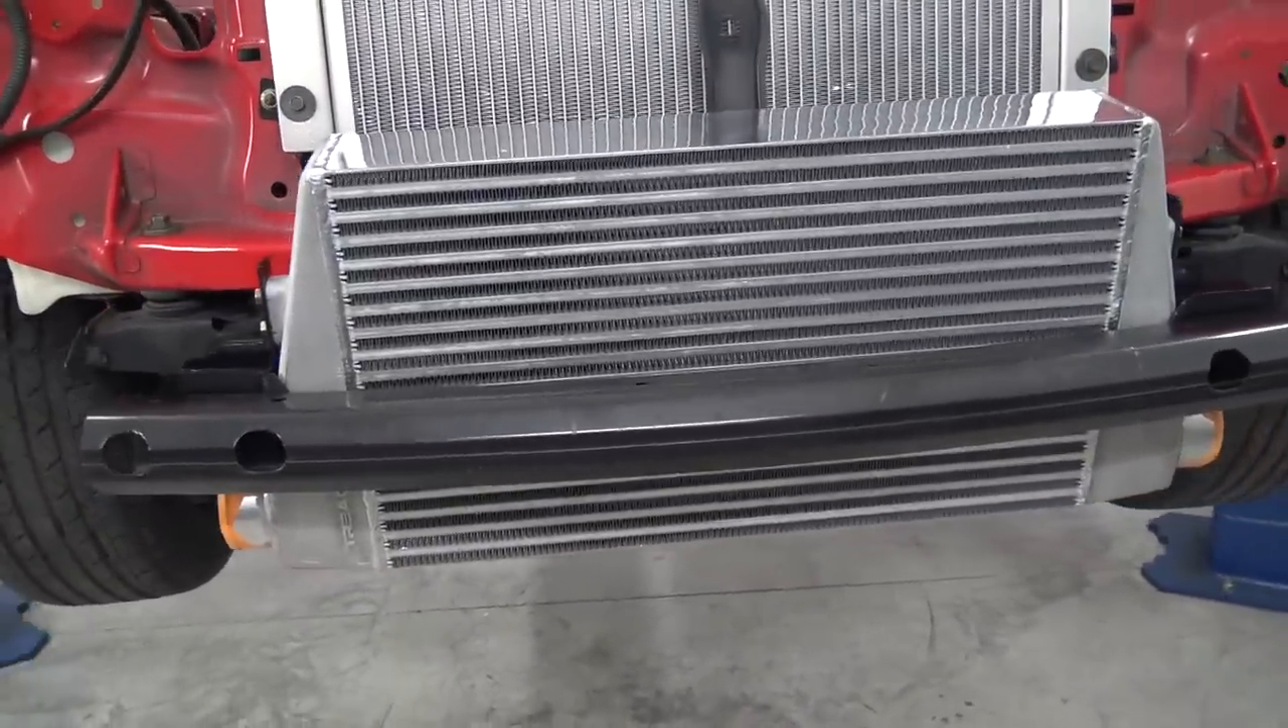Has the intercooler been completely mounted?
Yes.